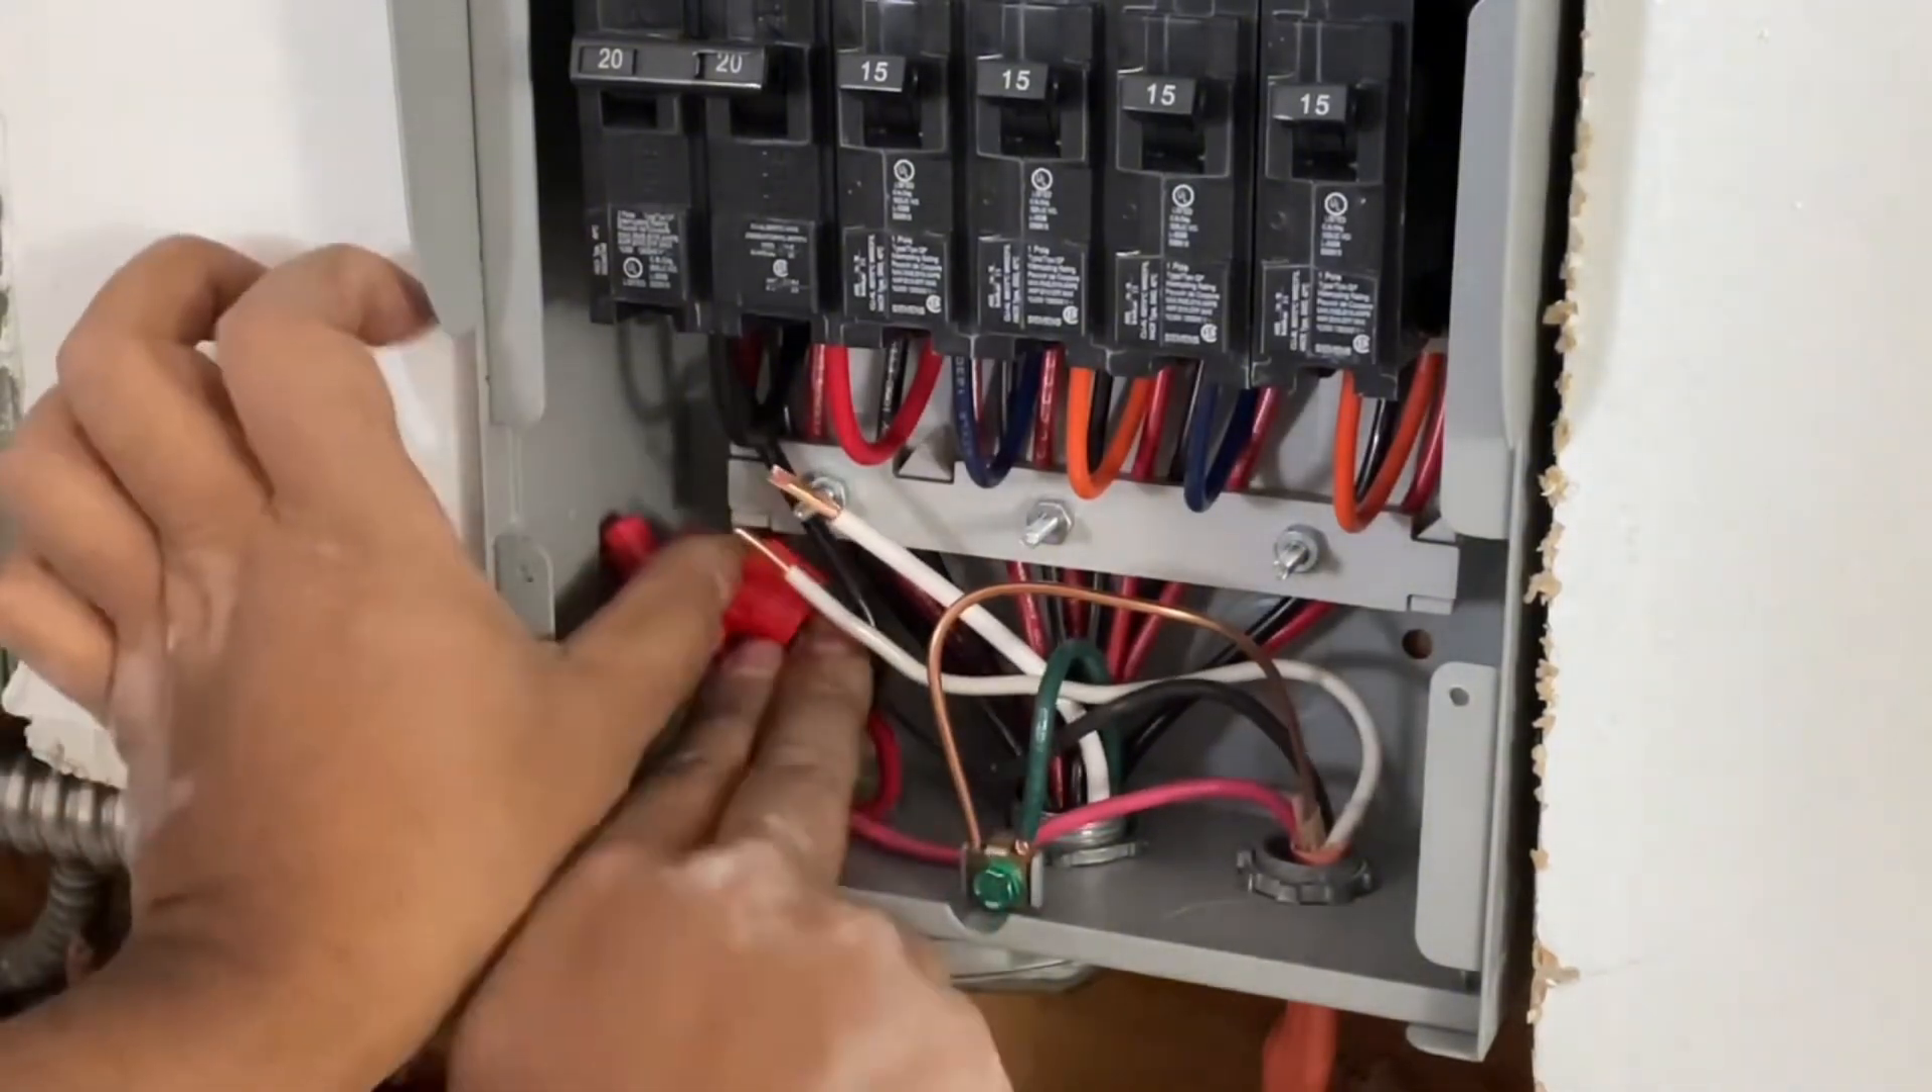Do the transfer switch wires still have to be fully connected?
Yes.